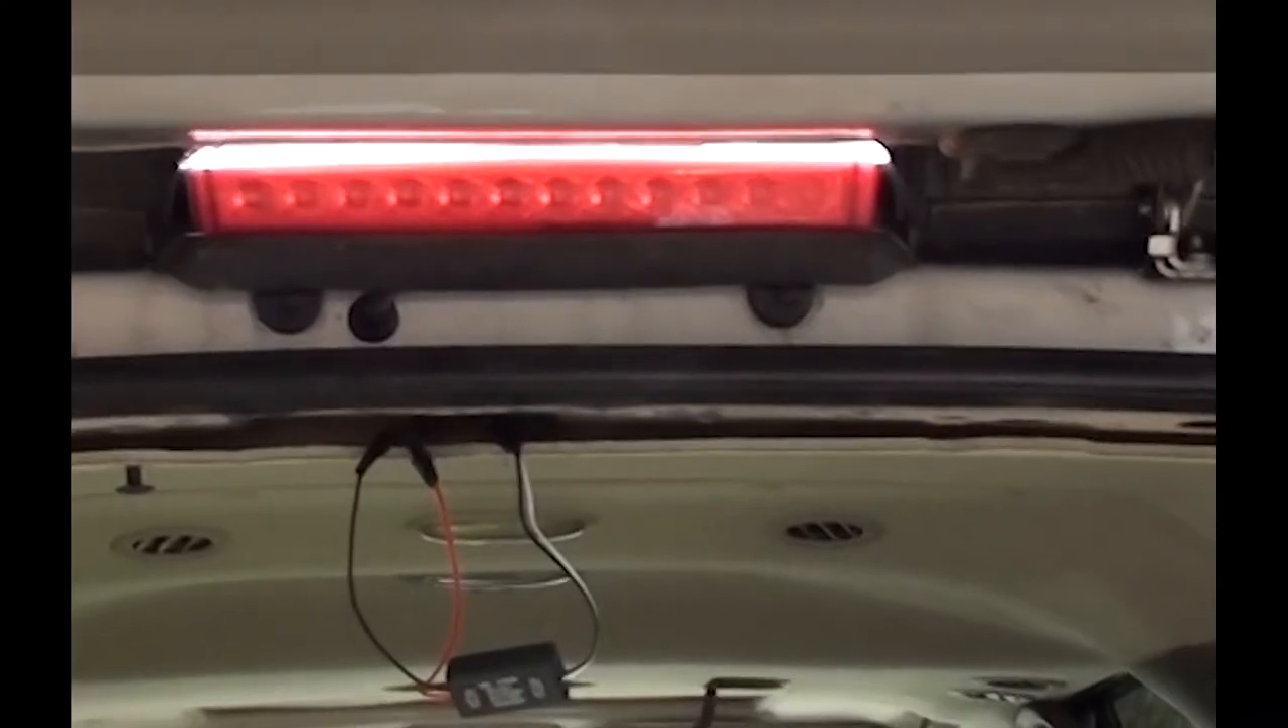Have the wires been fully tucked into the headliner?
No.